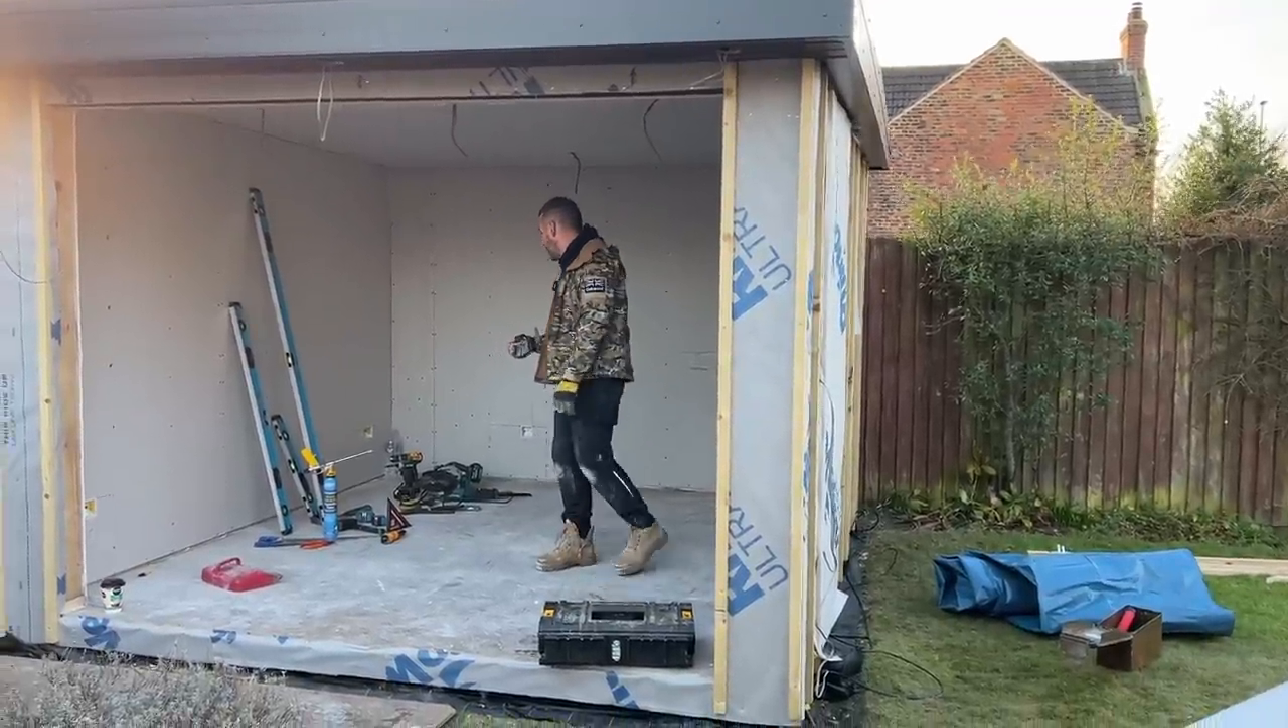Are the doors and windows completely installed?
No.